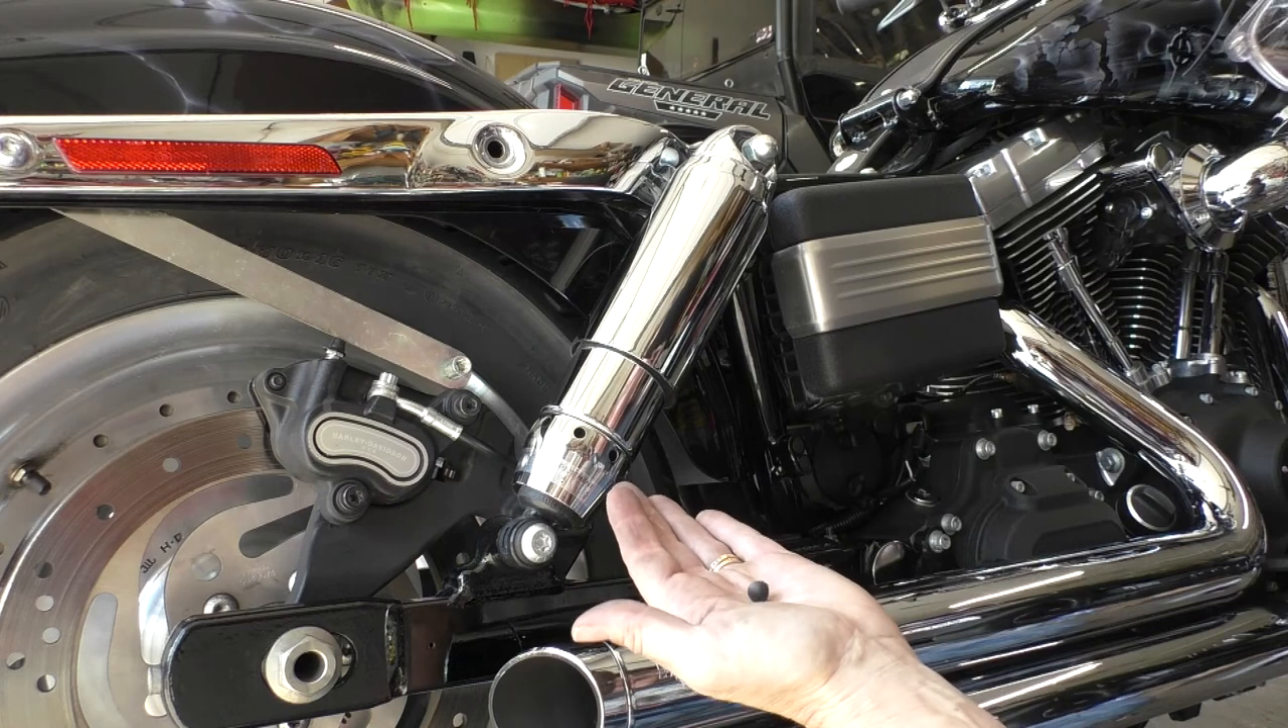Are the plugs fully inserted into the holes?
No.